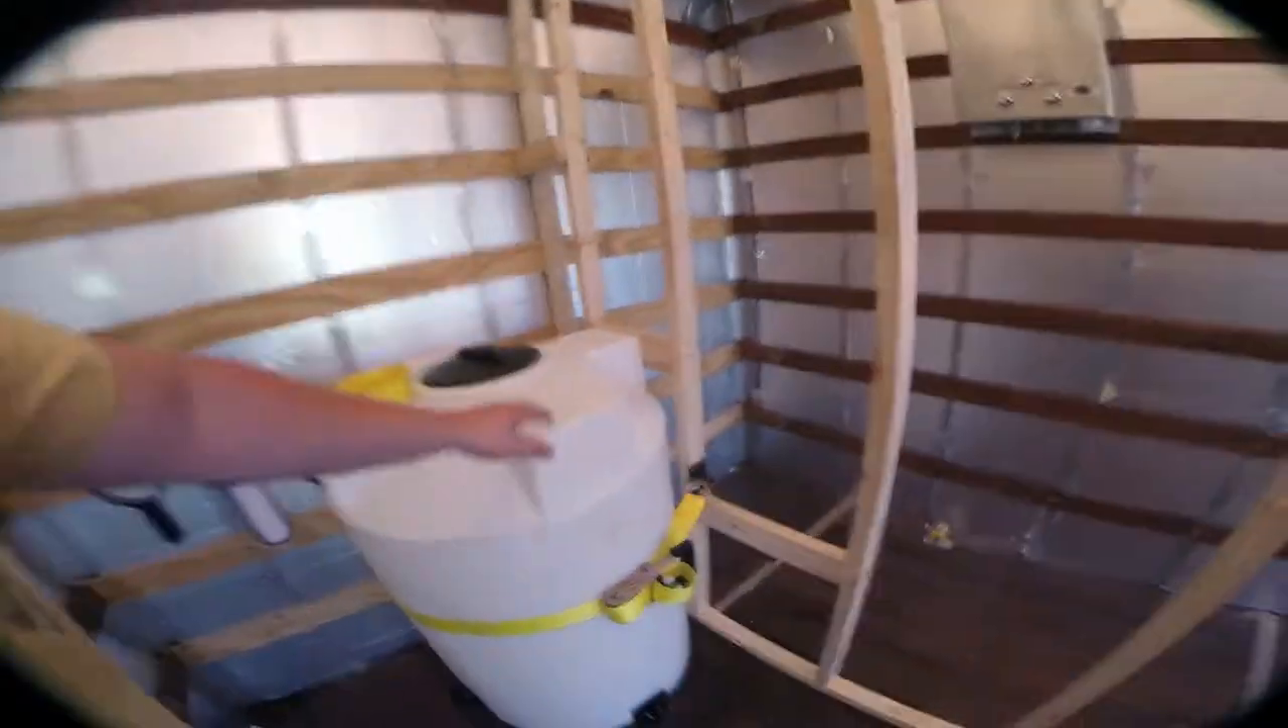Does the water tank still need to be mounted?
No.